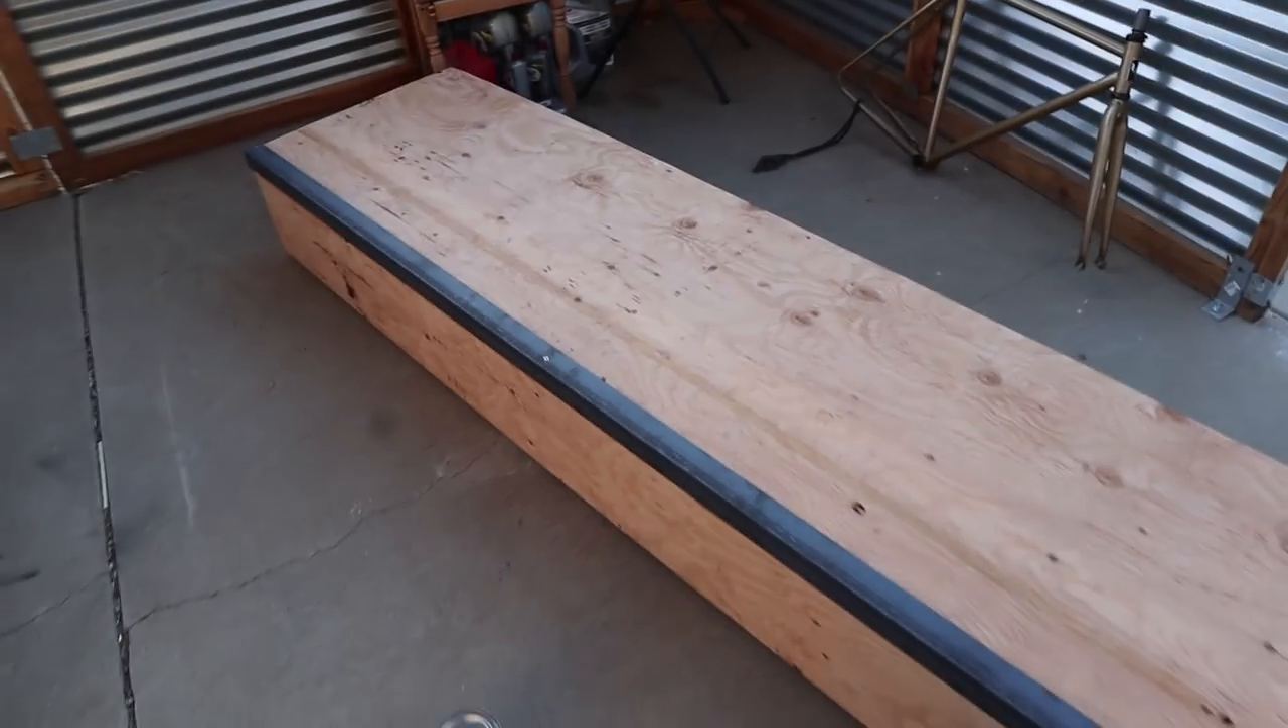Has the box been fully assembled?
Yes.